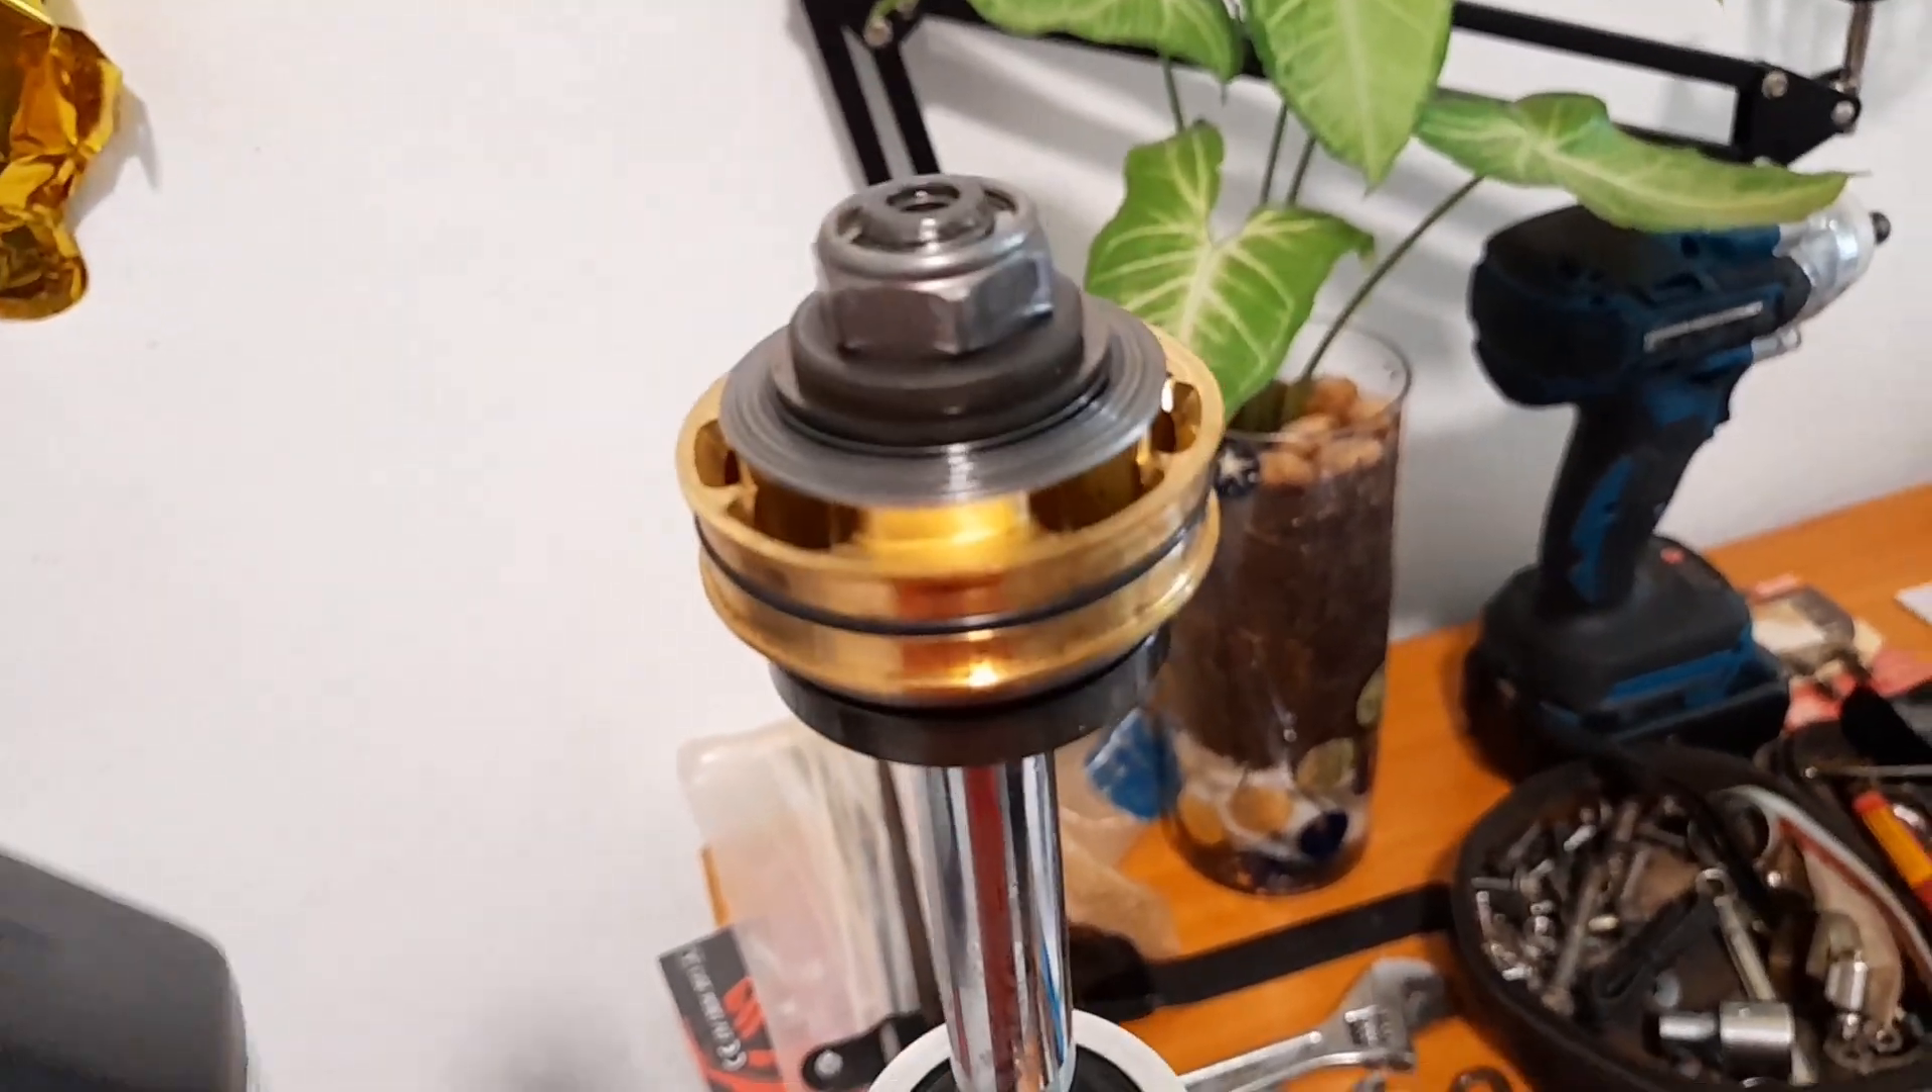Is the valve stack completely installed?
Yes.